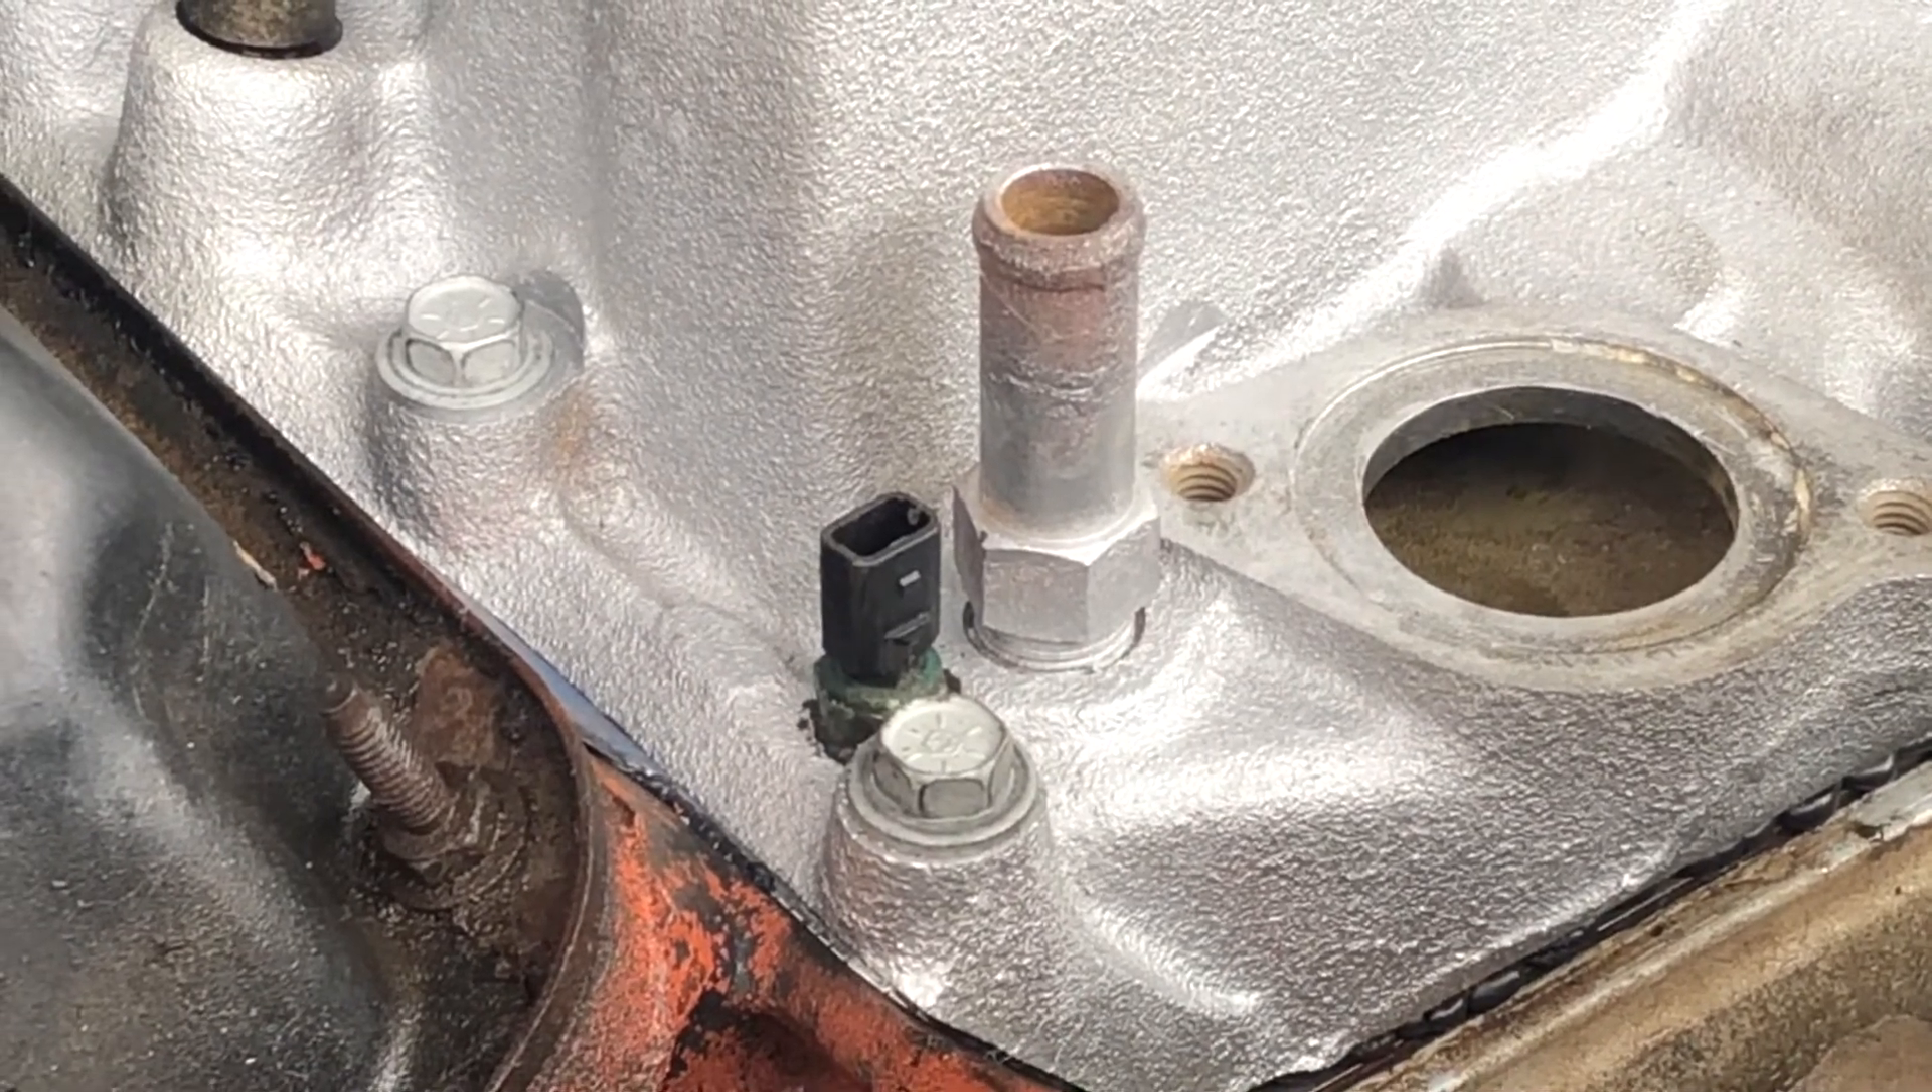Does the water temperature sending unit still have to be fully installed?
No.